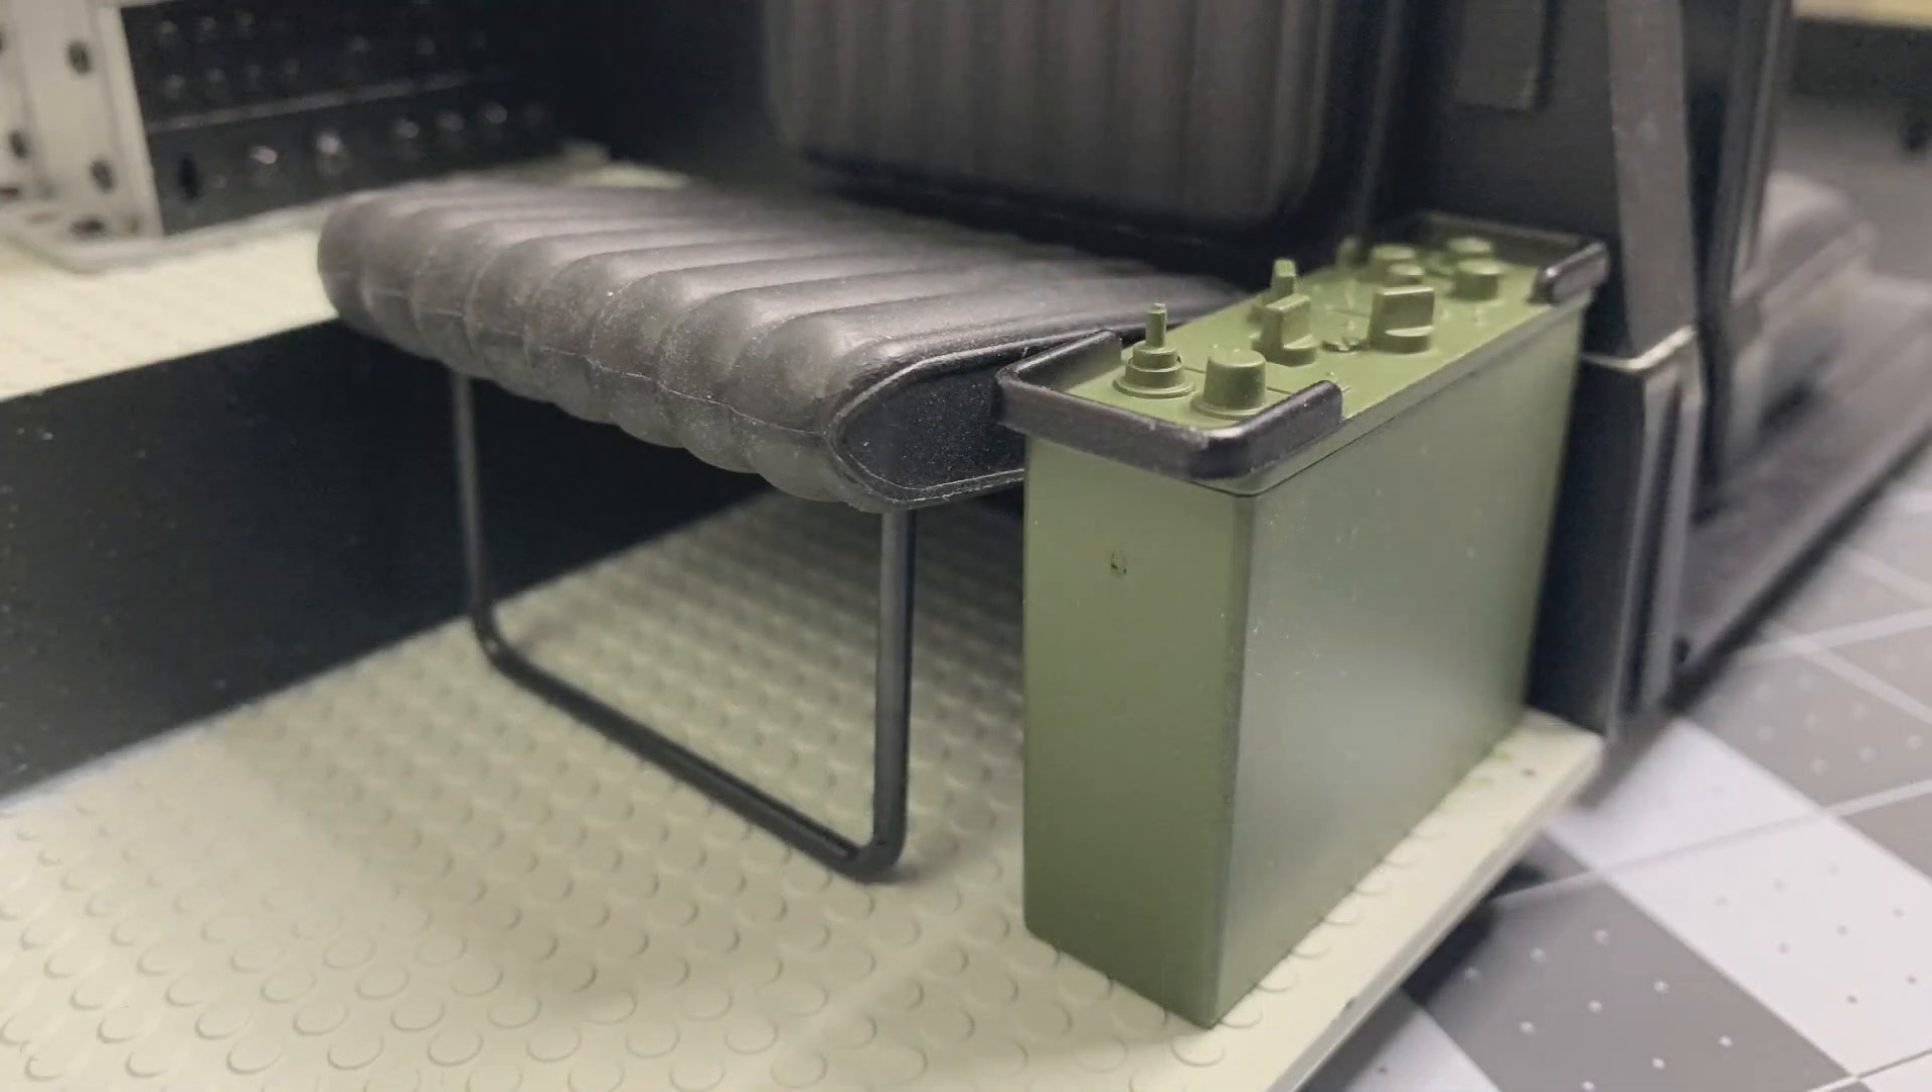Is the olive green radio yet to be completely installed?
No.